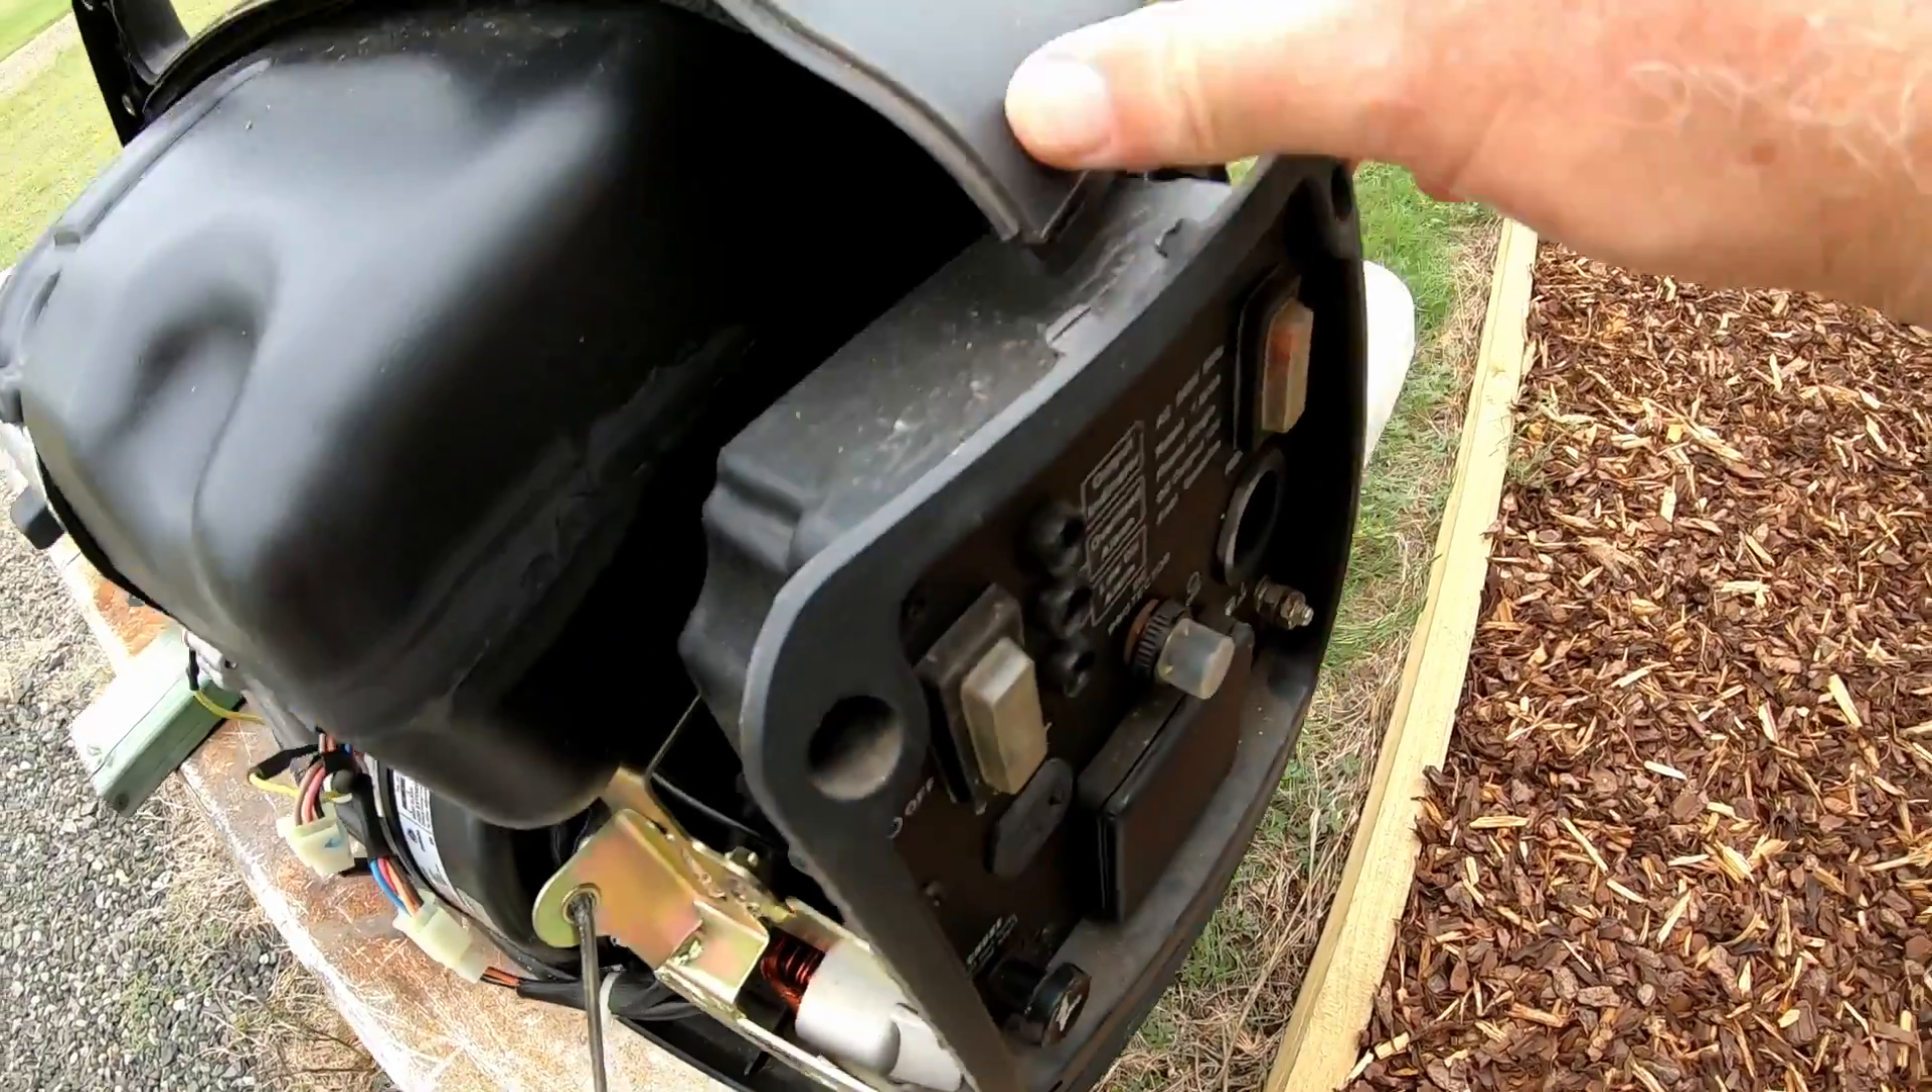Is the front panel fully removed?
No.